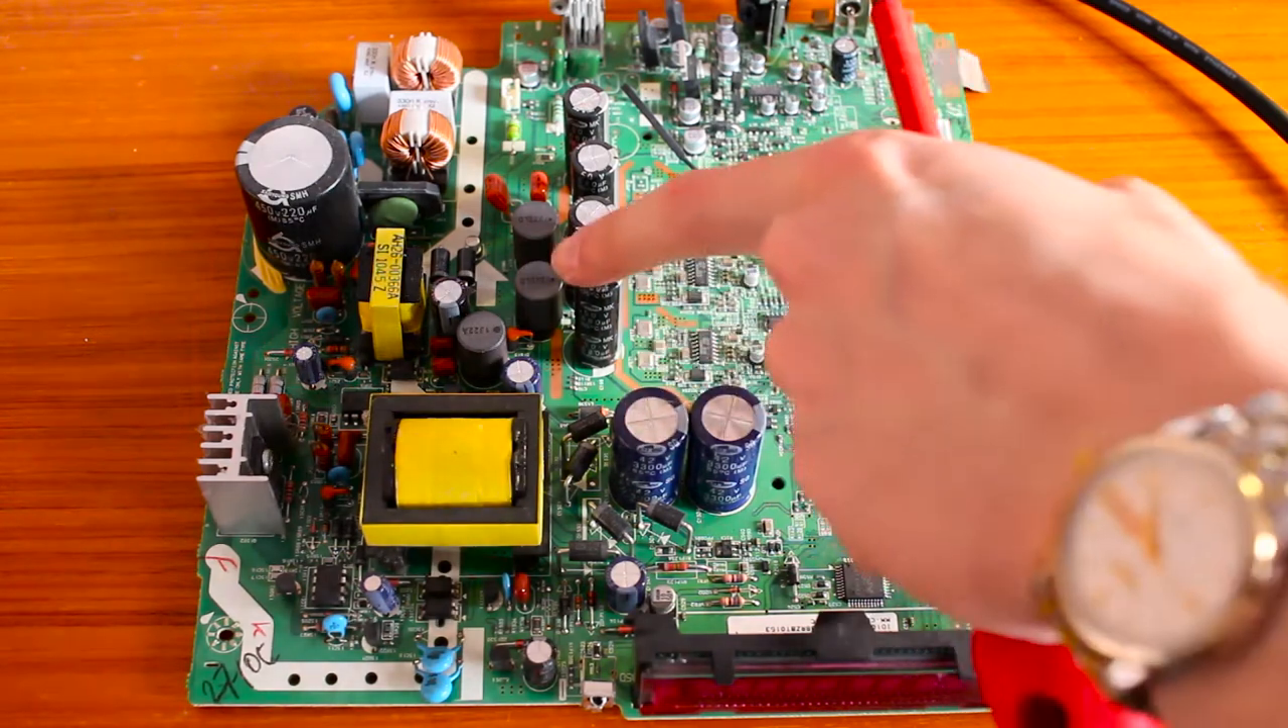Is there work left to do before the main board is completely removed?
No.